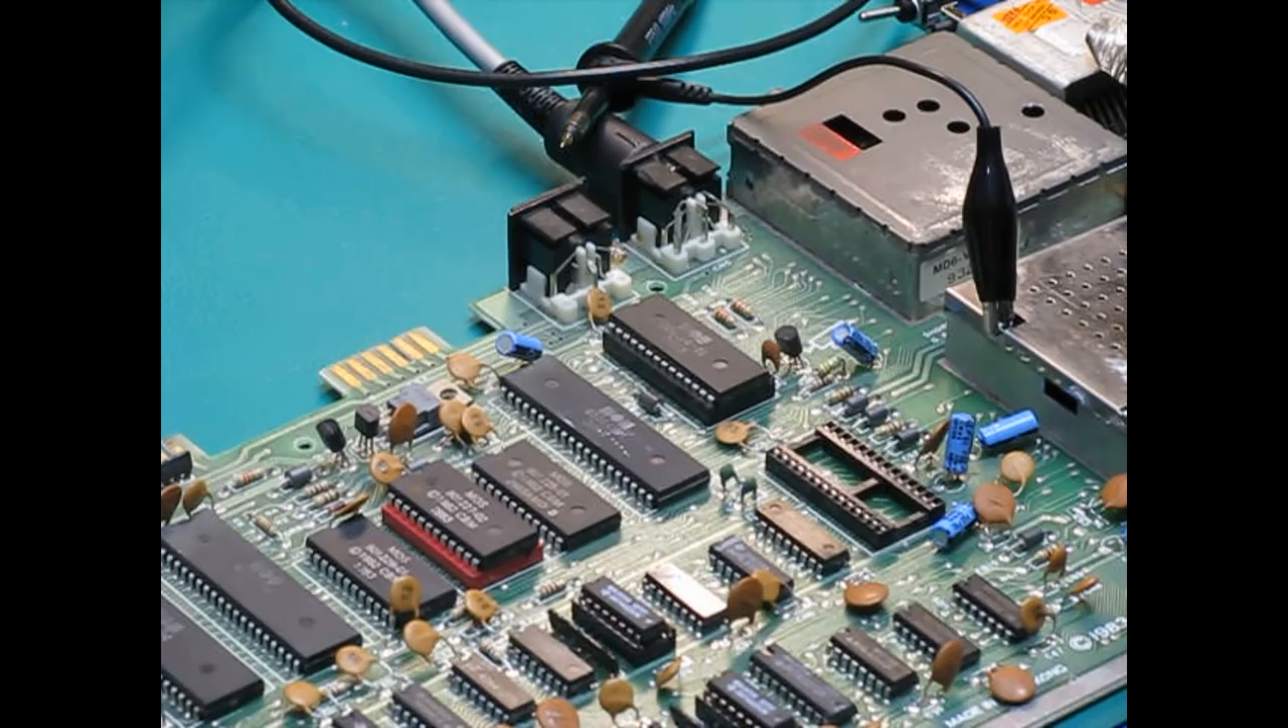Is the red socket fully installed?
Yes.